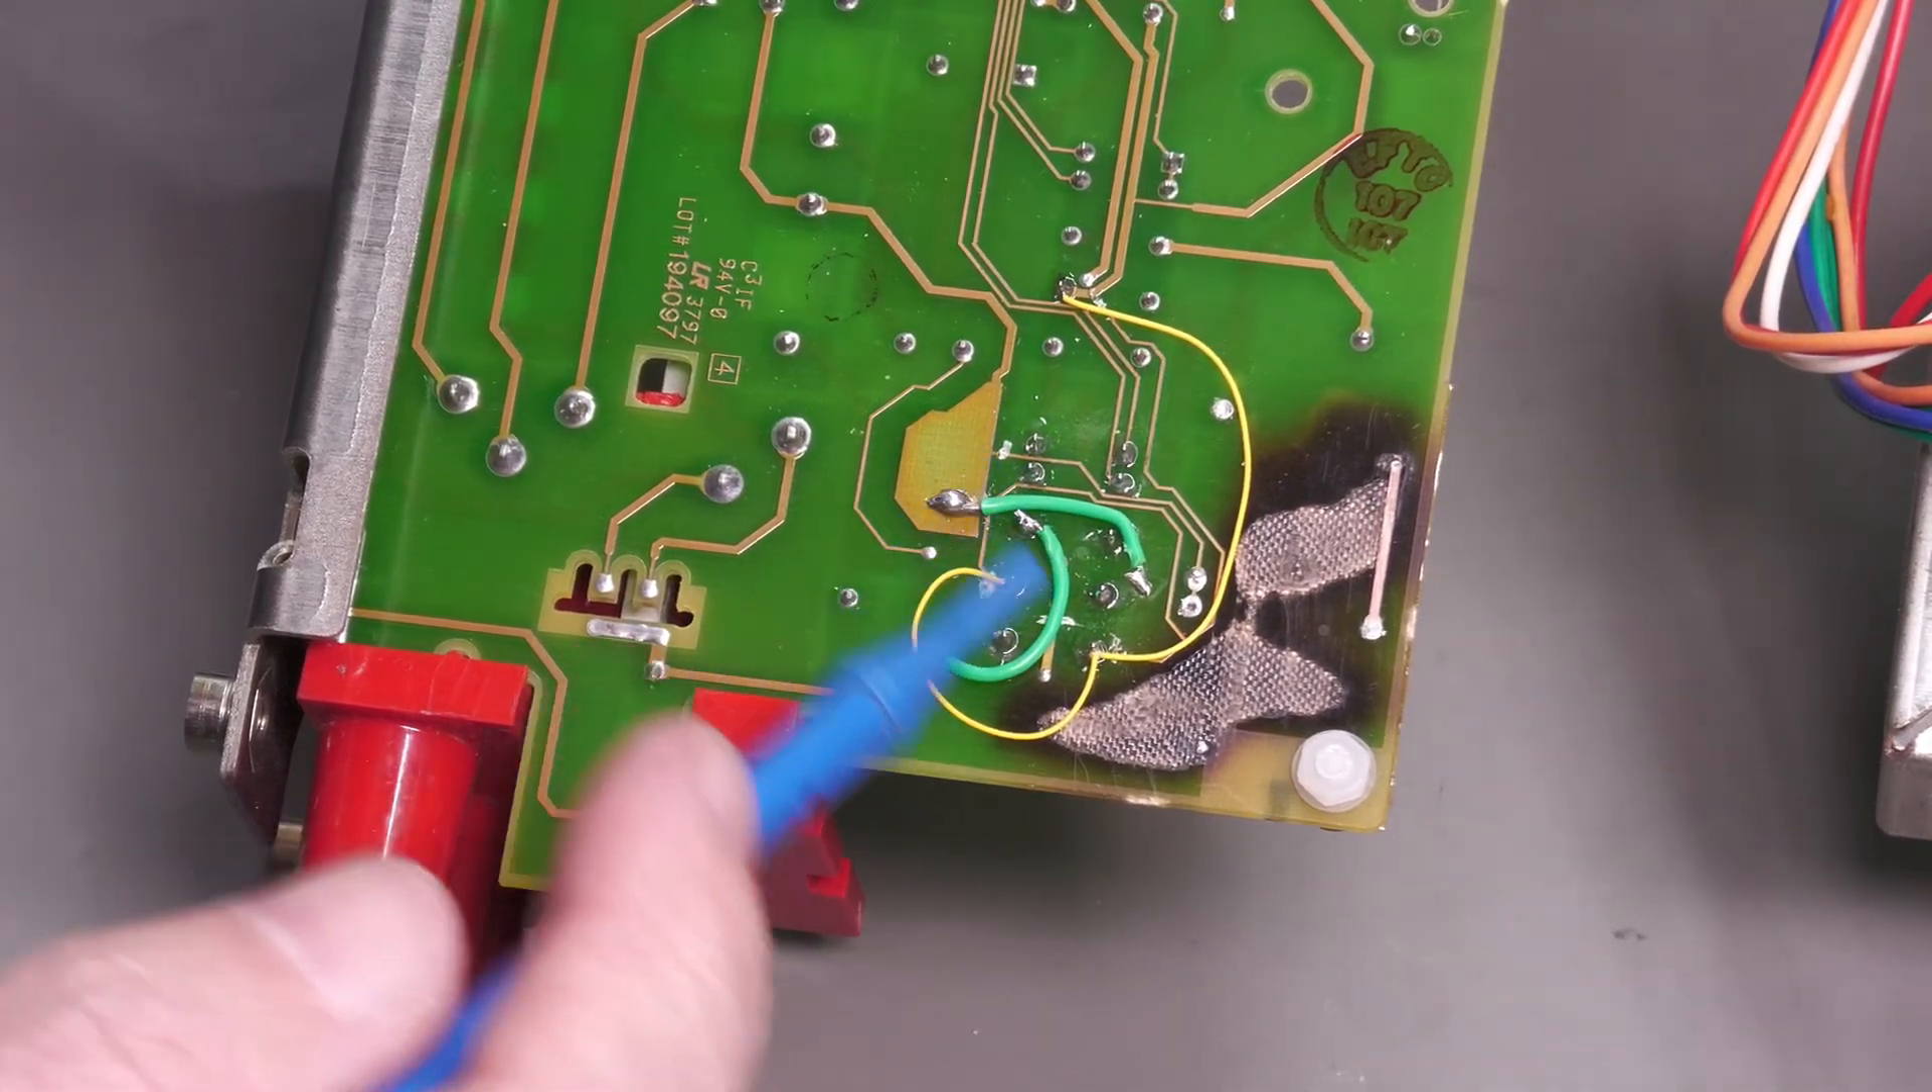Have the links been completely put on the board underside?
Yes.